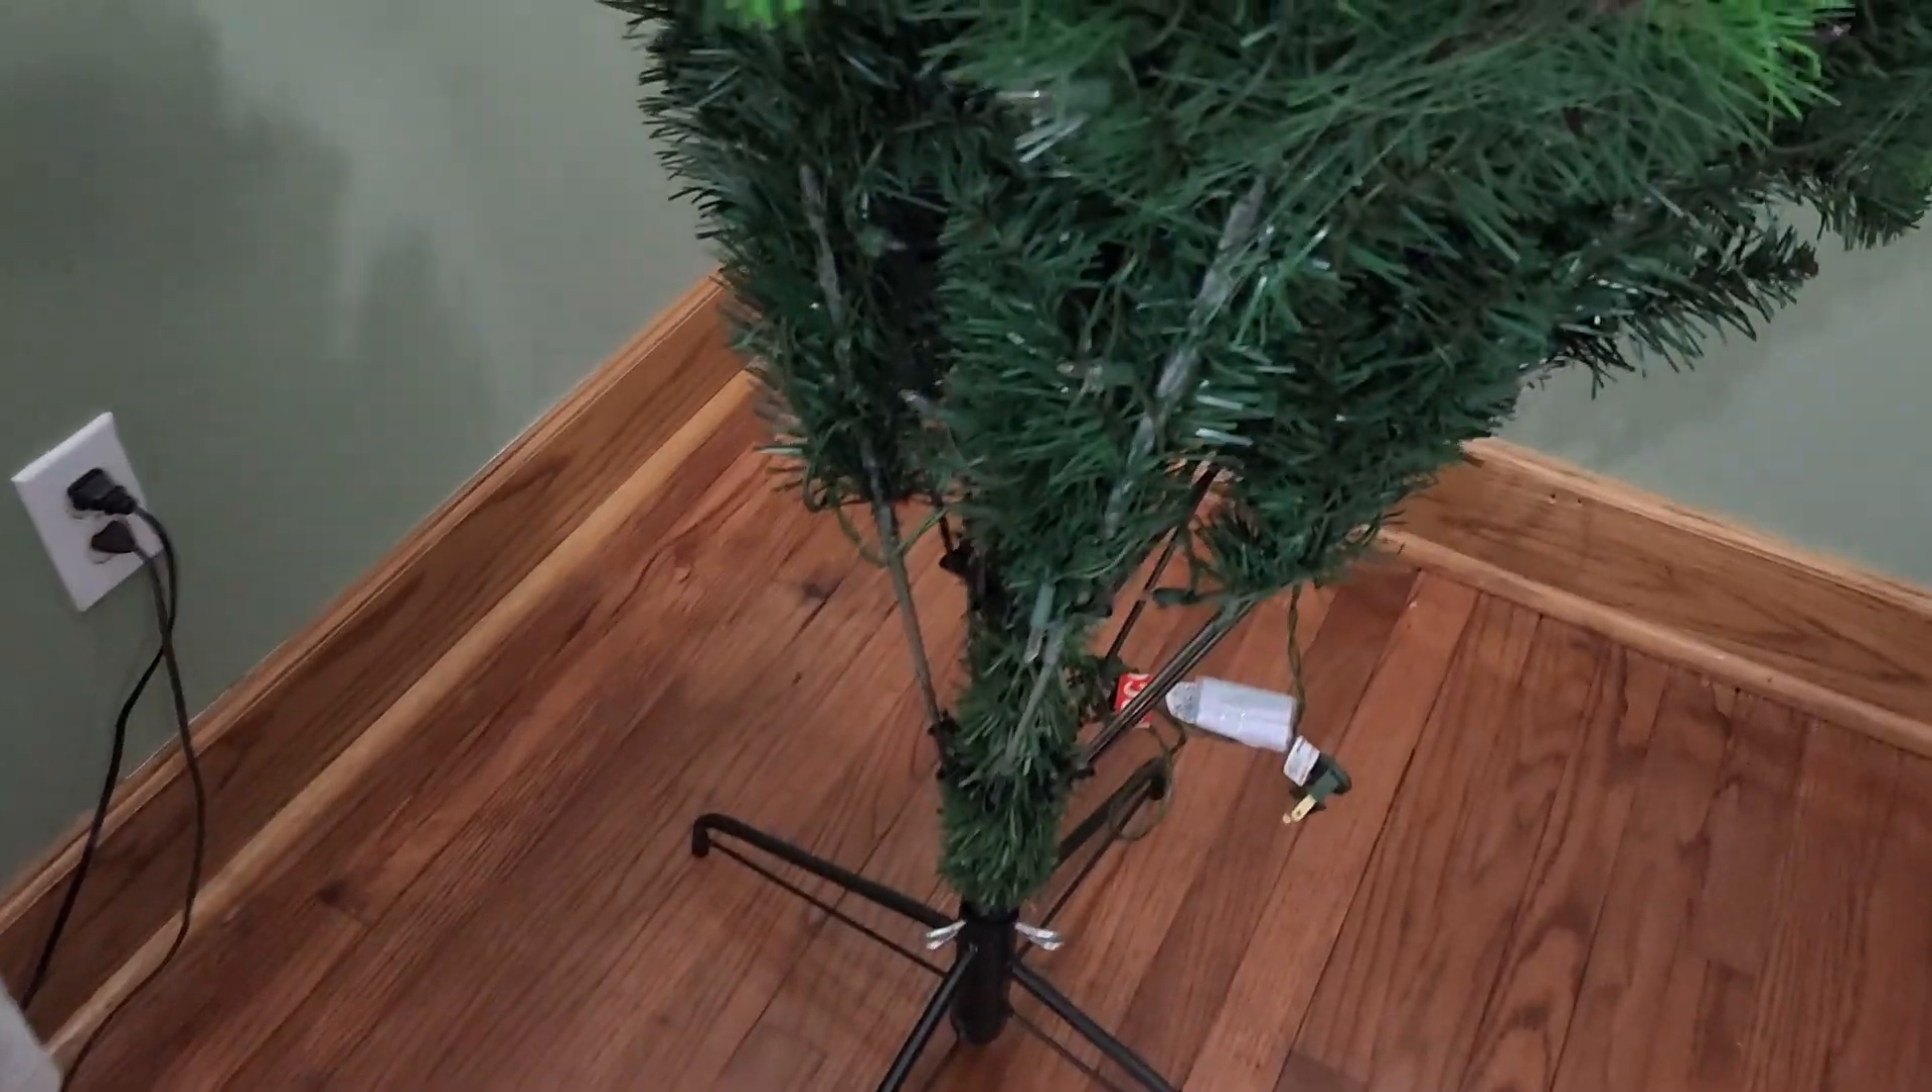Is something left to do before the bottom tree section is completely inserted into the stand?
No.